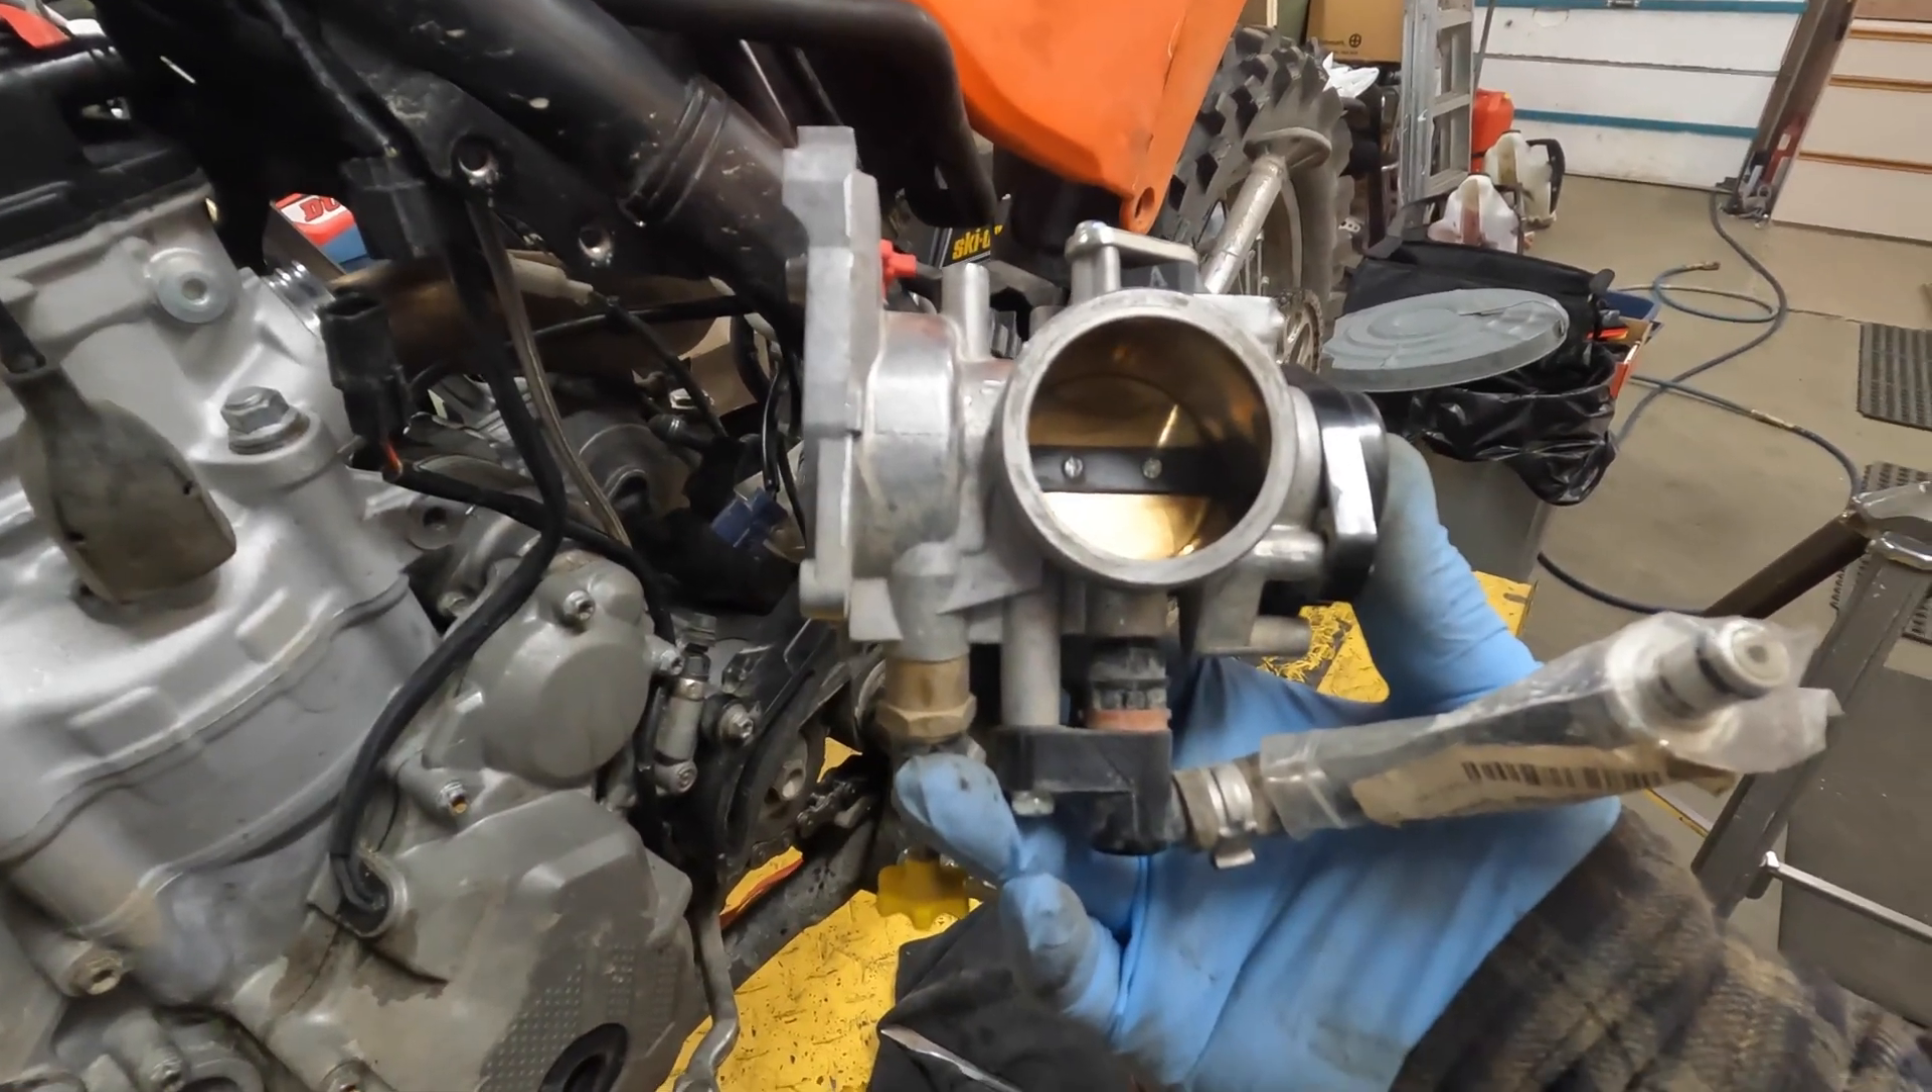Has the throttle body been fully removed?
Yes.